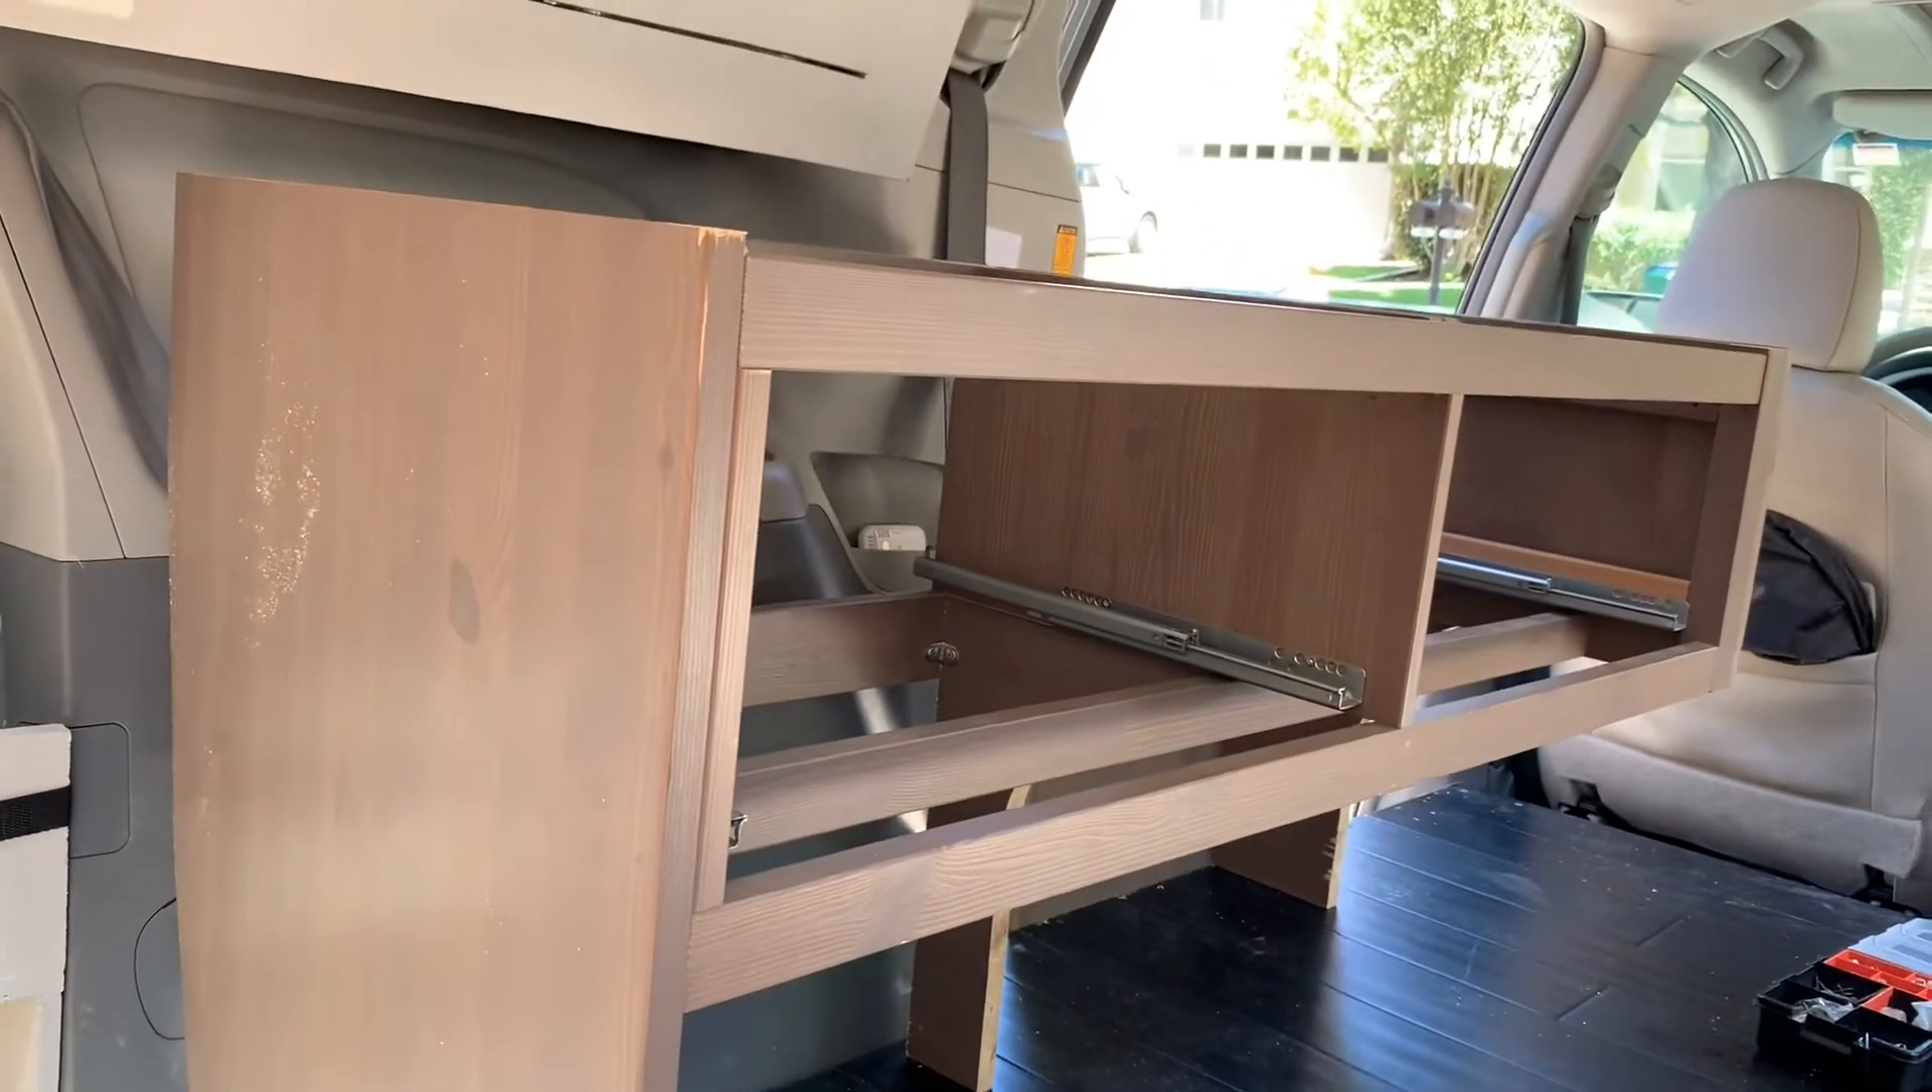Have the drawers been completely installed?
No.